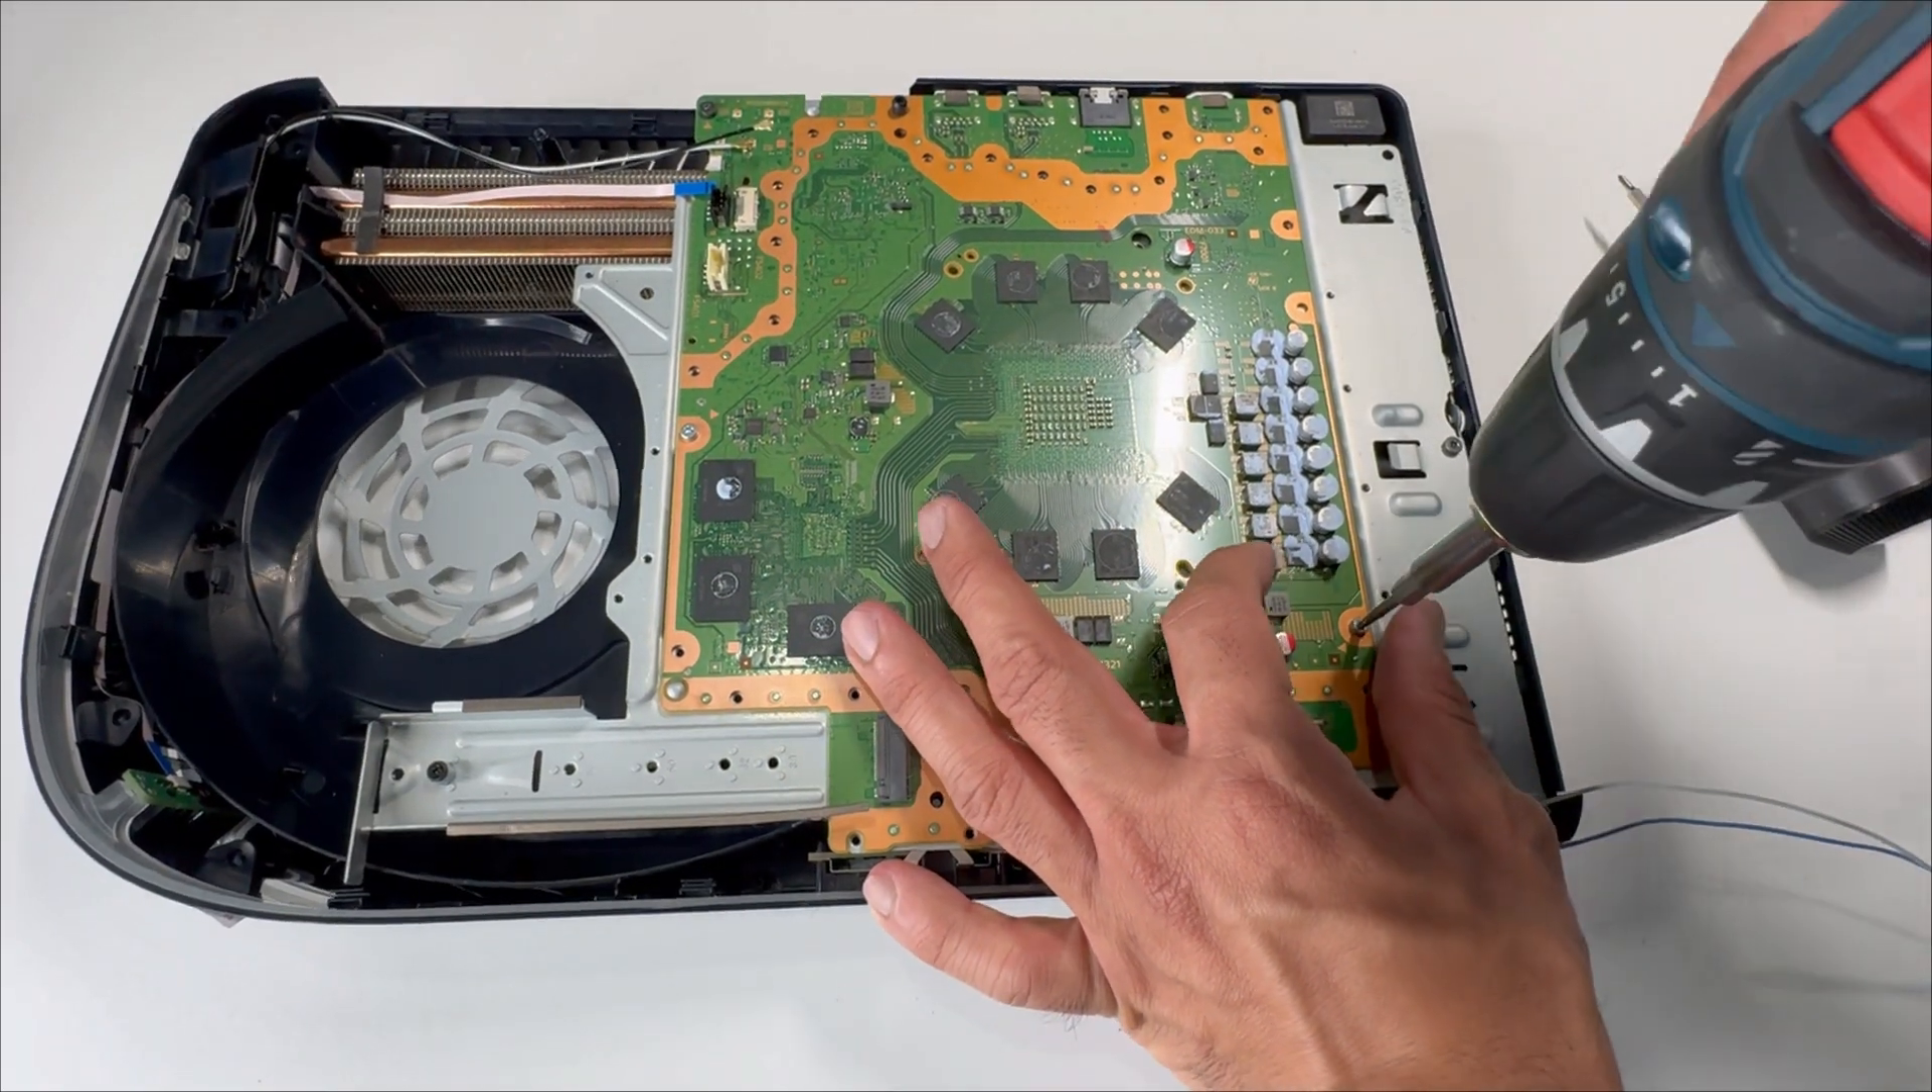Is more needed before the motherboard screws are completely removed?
Yes.